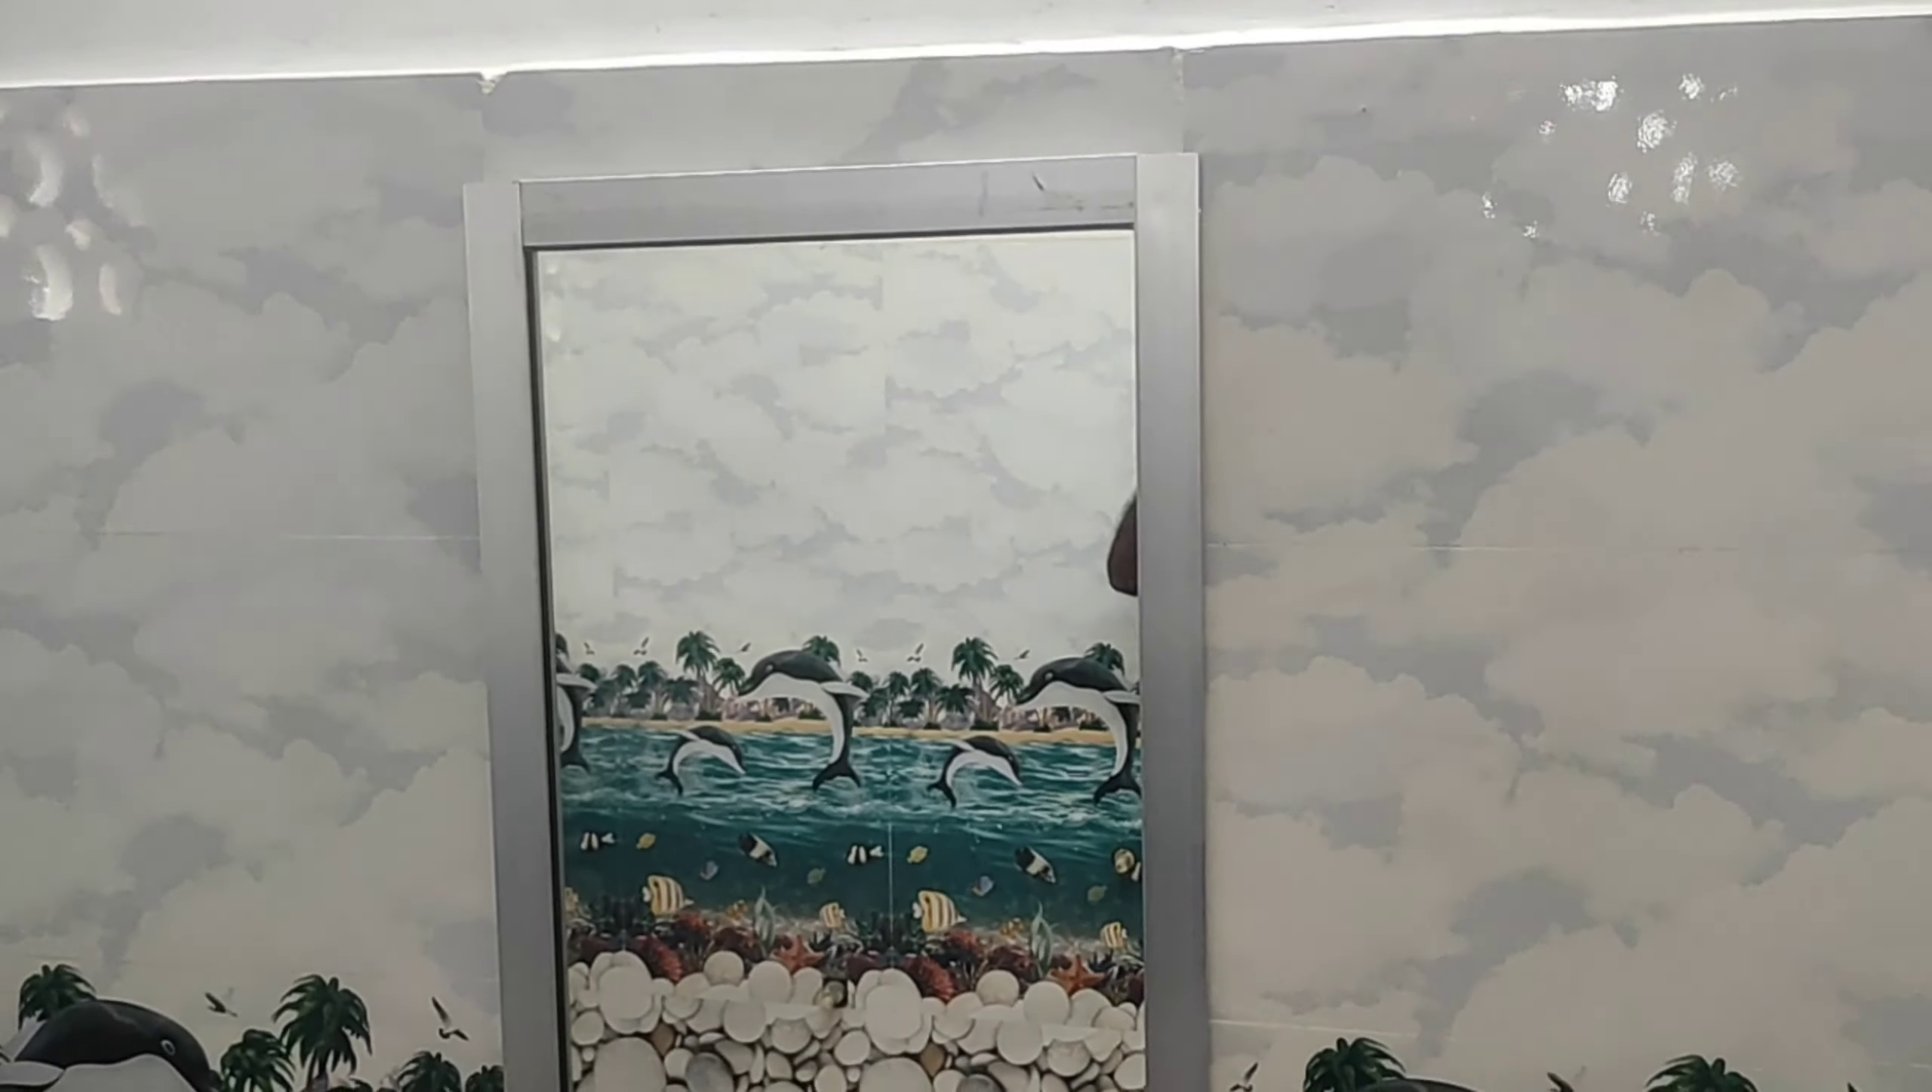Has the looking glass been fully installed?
Yes.